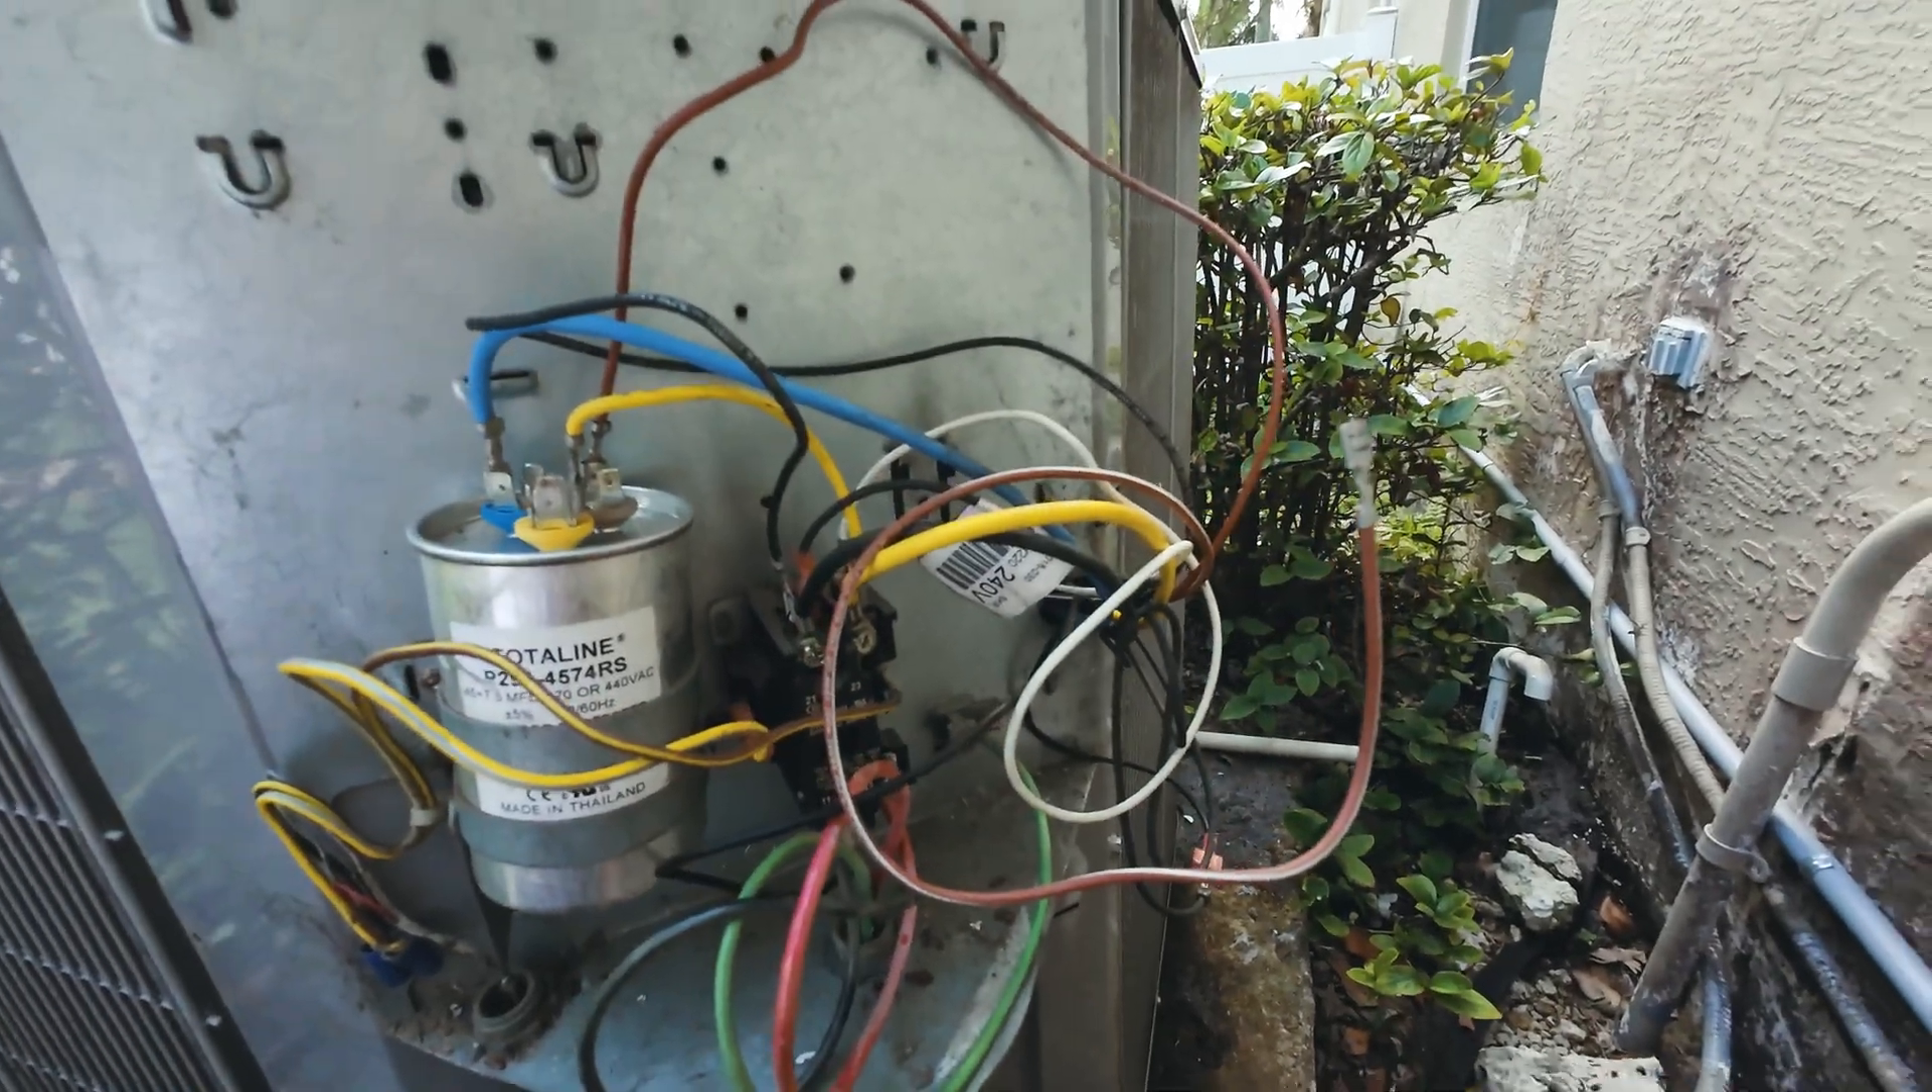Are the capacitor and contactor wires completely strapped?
No.